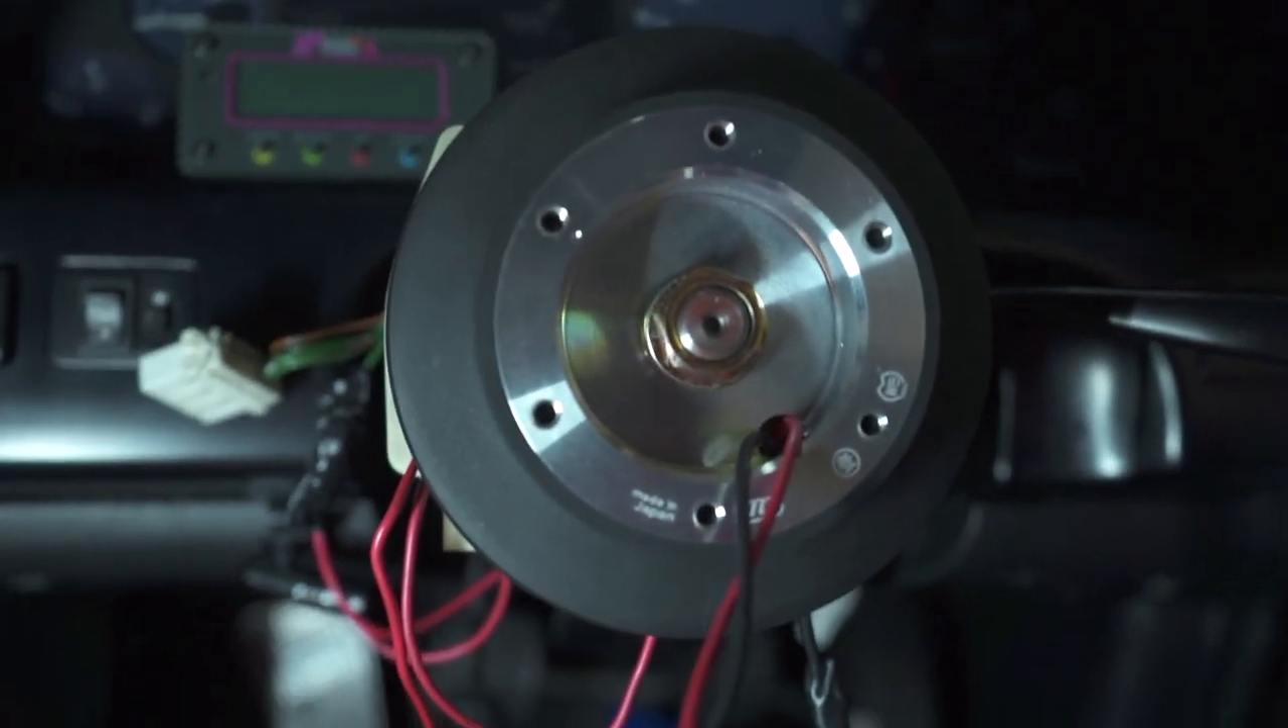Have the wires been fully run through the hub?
Yes.